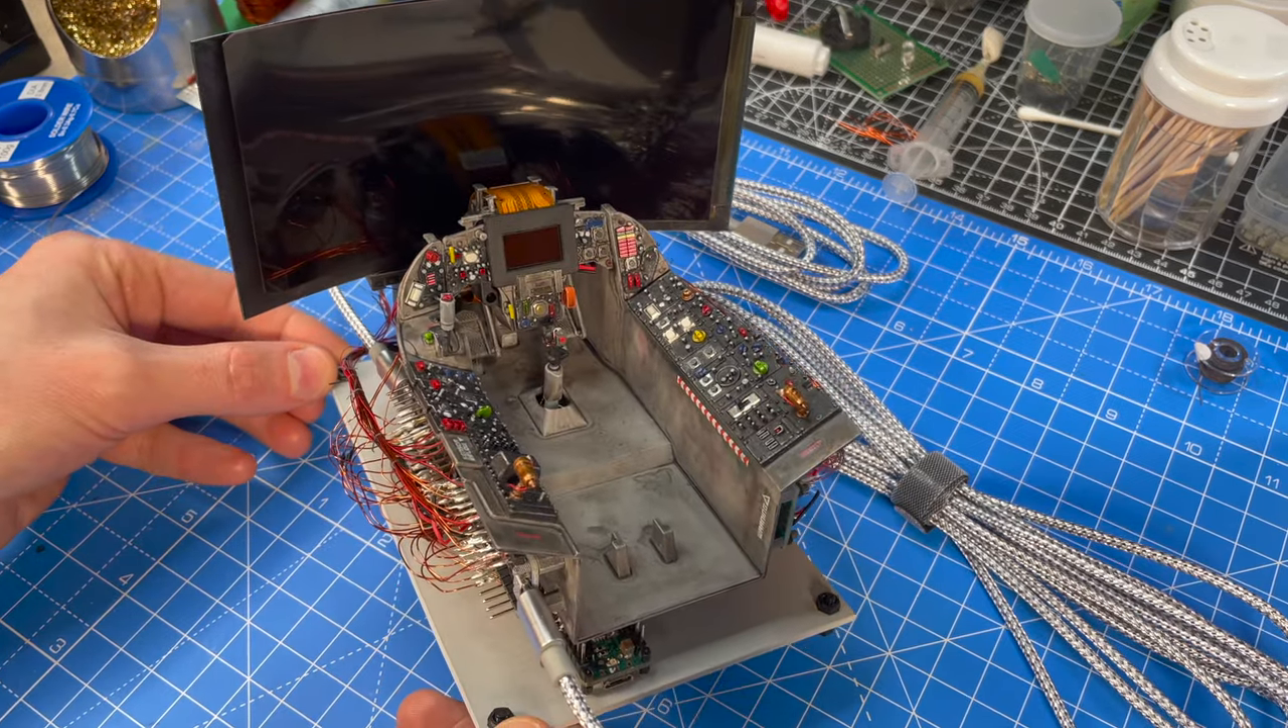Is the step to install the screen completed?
Yes.